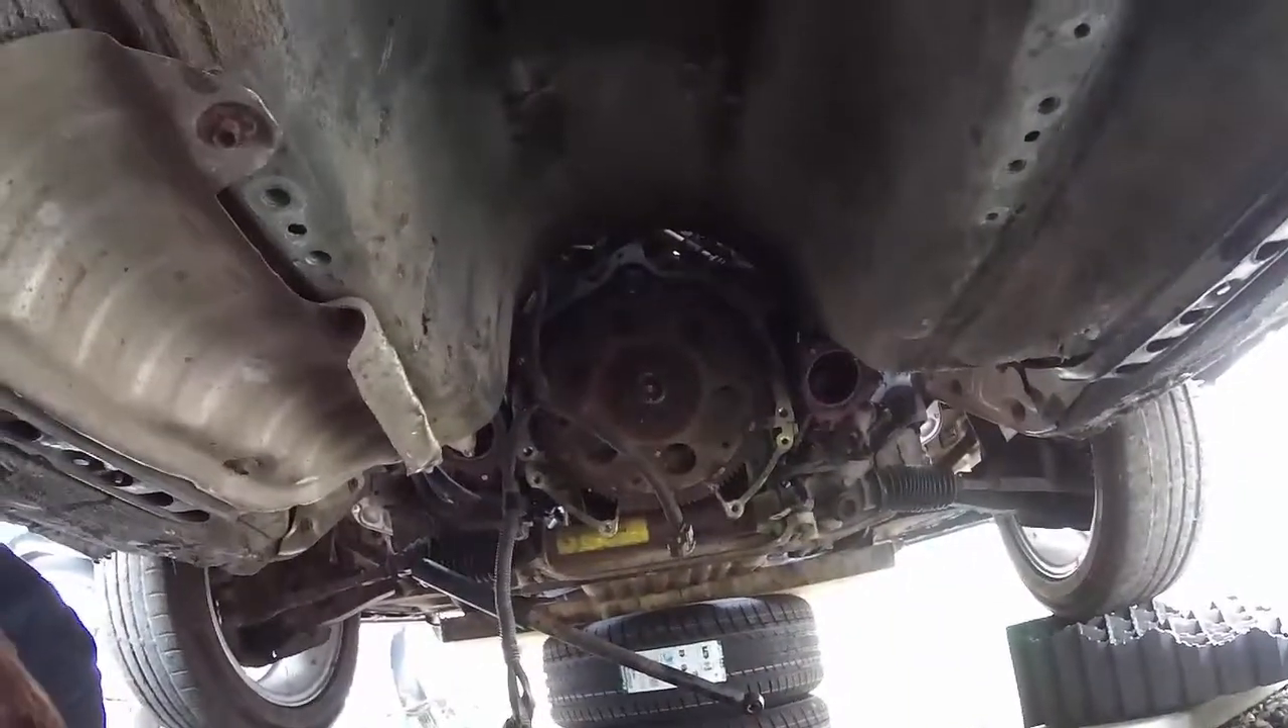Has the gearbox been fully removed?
Yes.